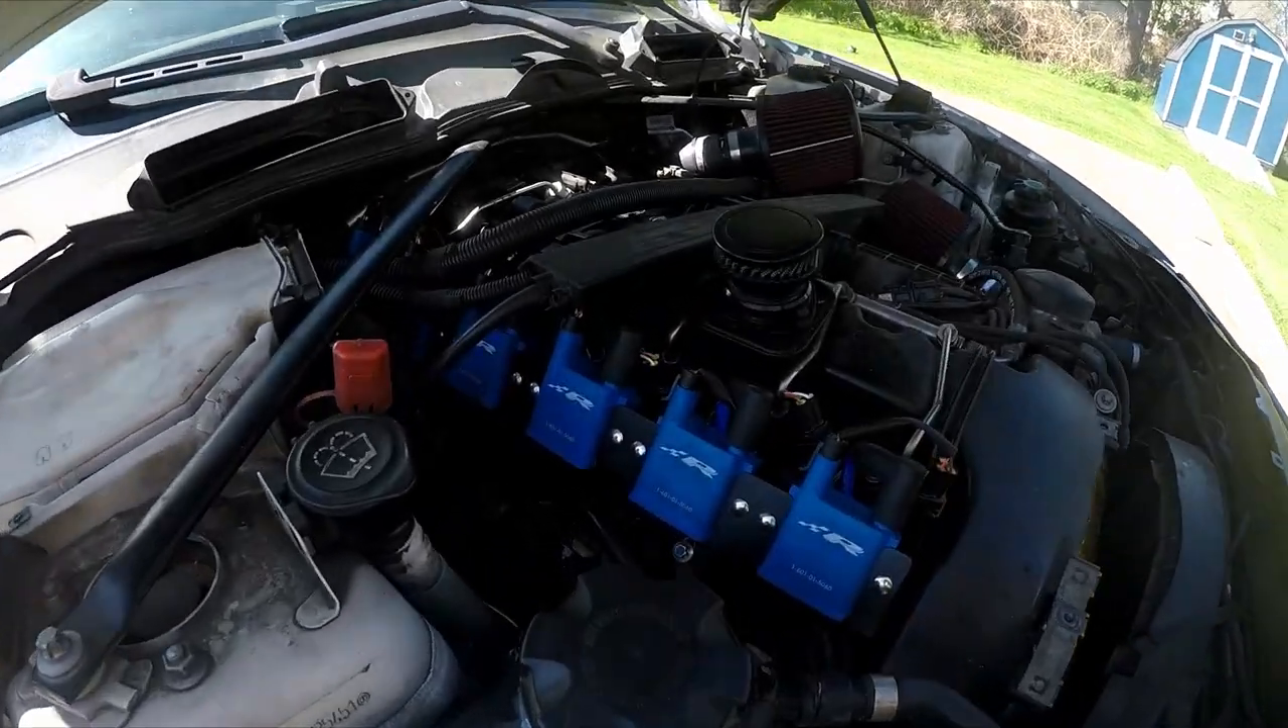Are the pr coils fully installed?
Yes.